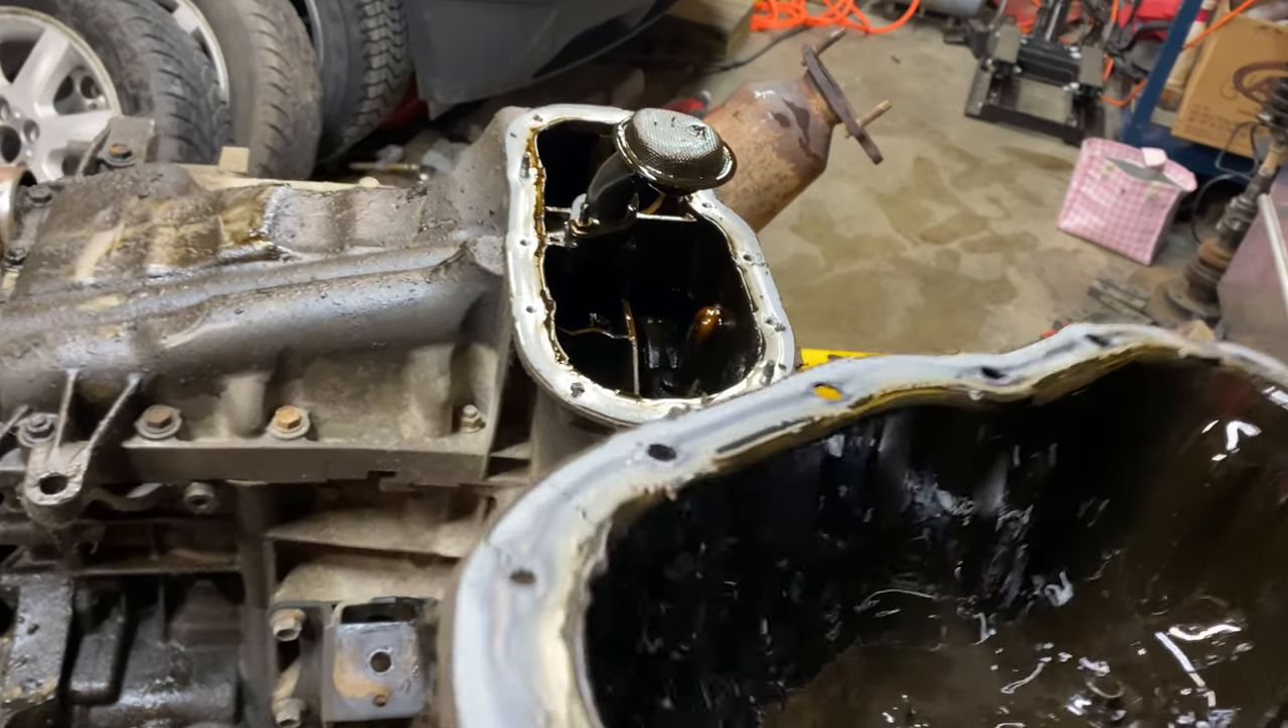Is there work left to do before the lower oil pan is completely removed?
No.